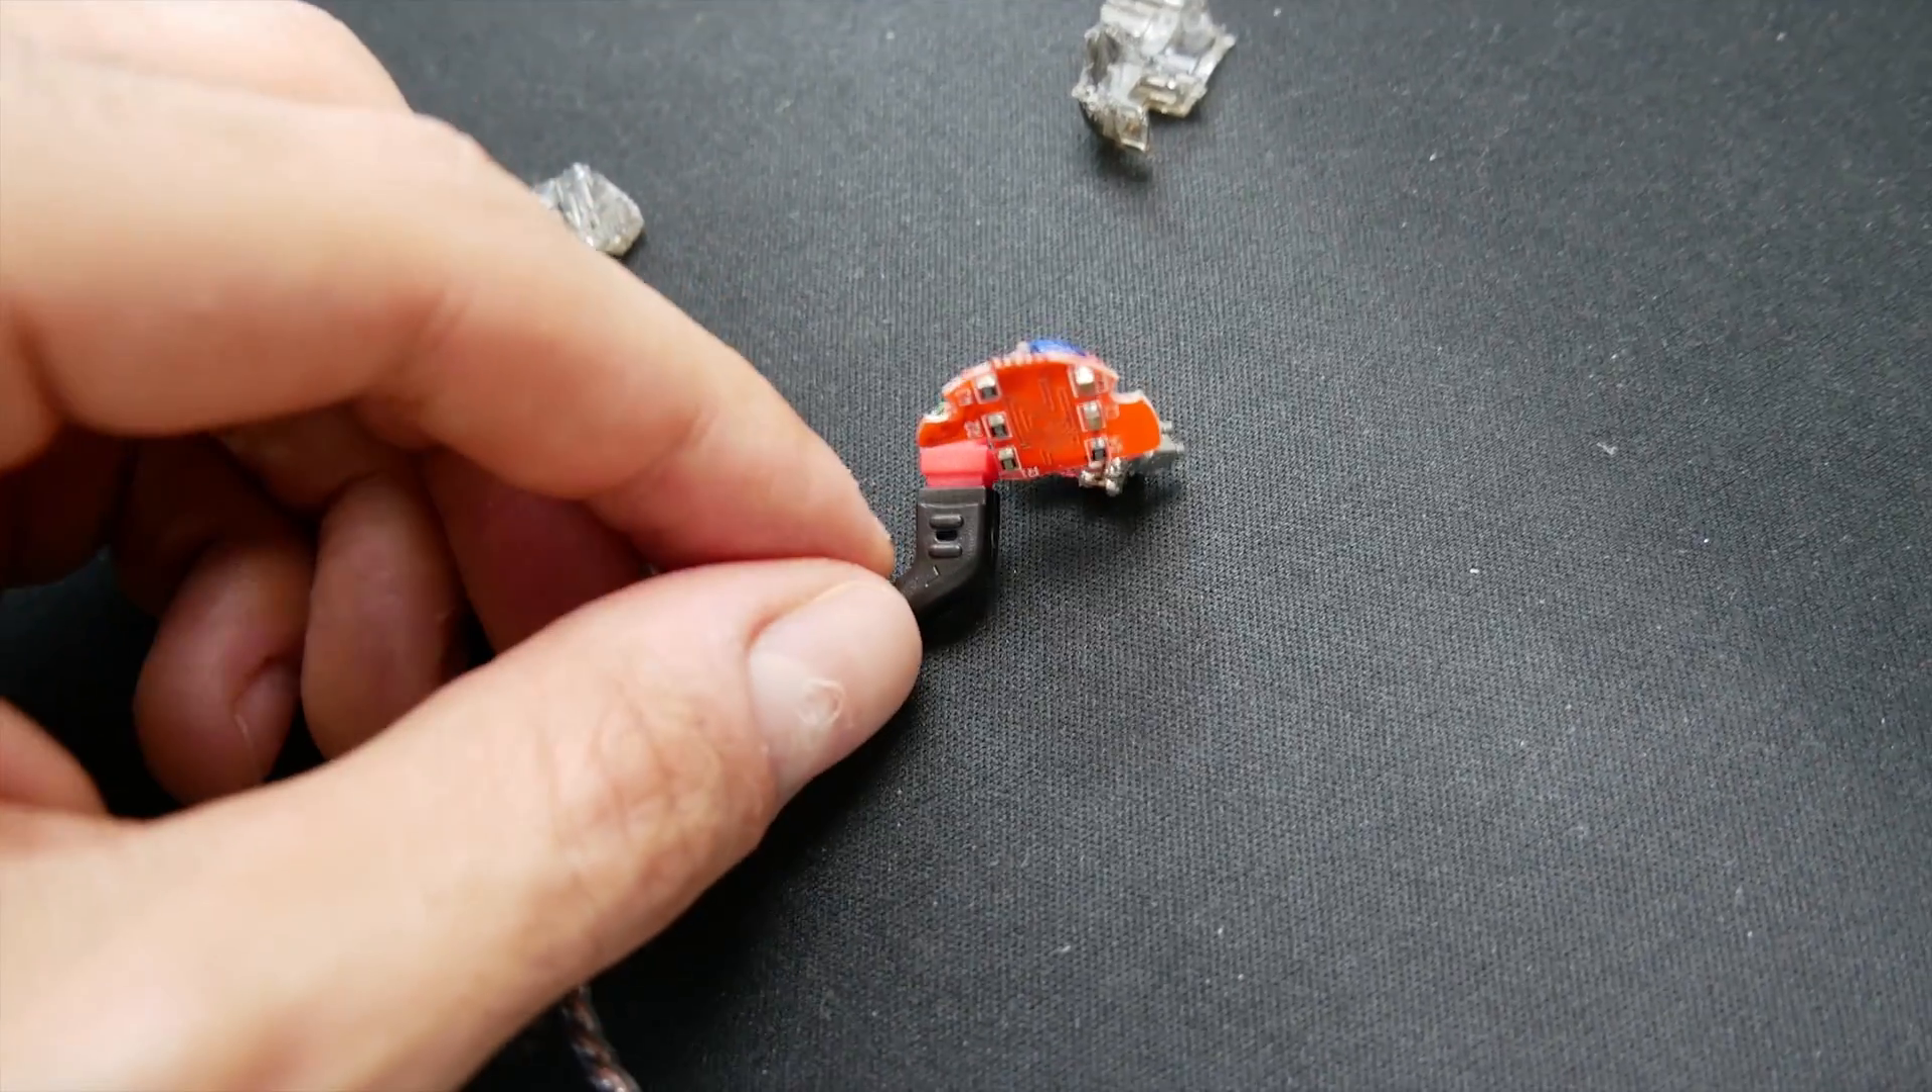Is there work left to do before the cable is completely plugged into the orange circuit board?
No.